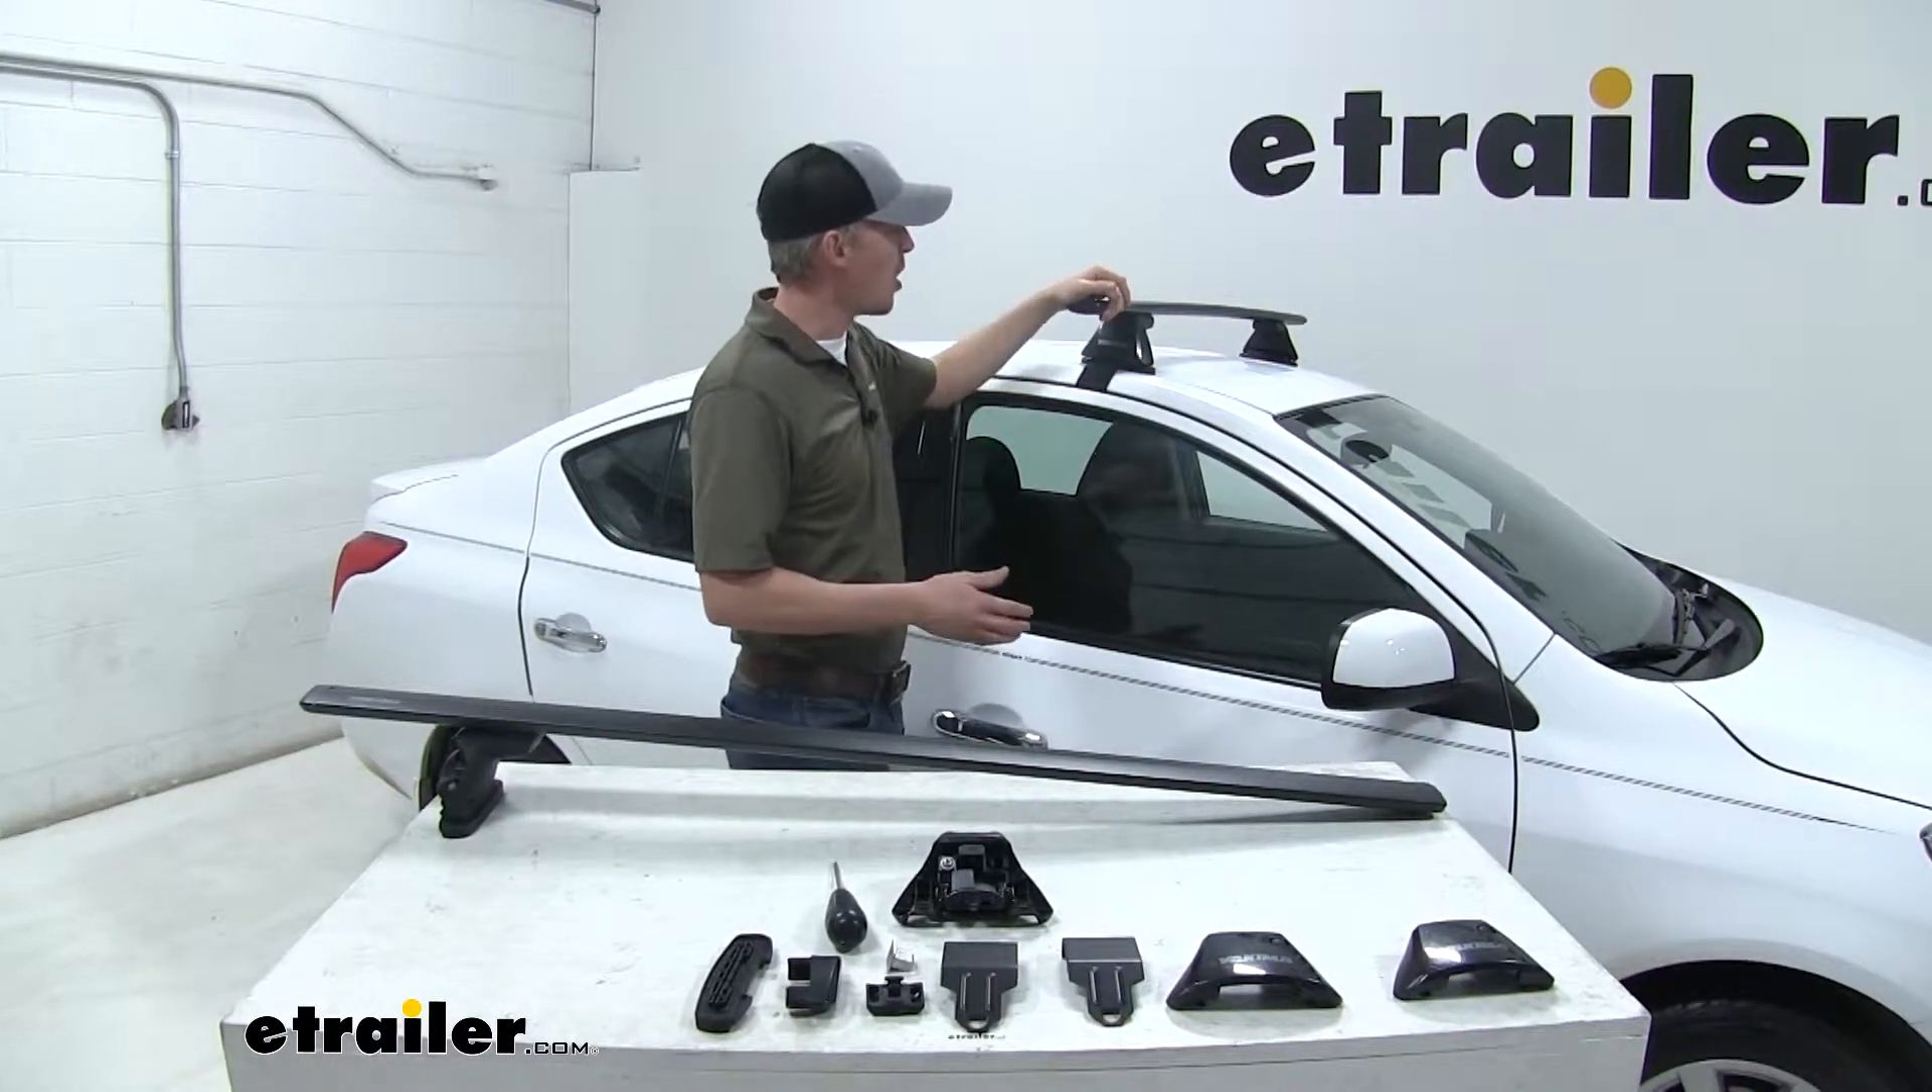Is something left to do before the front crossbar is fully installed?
No.